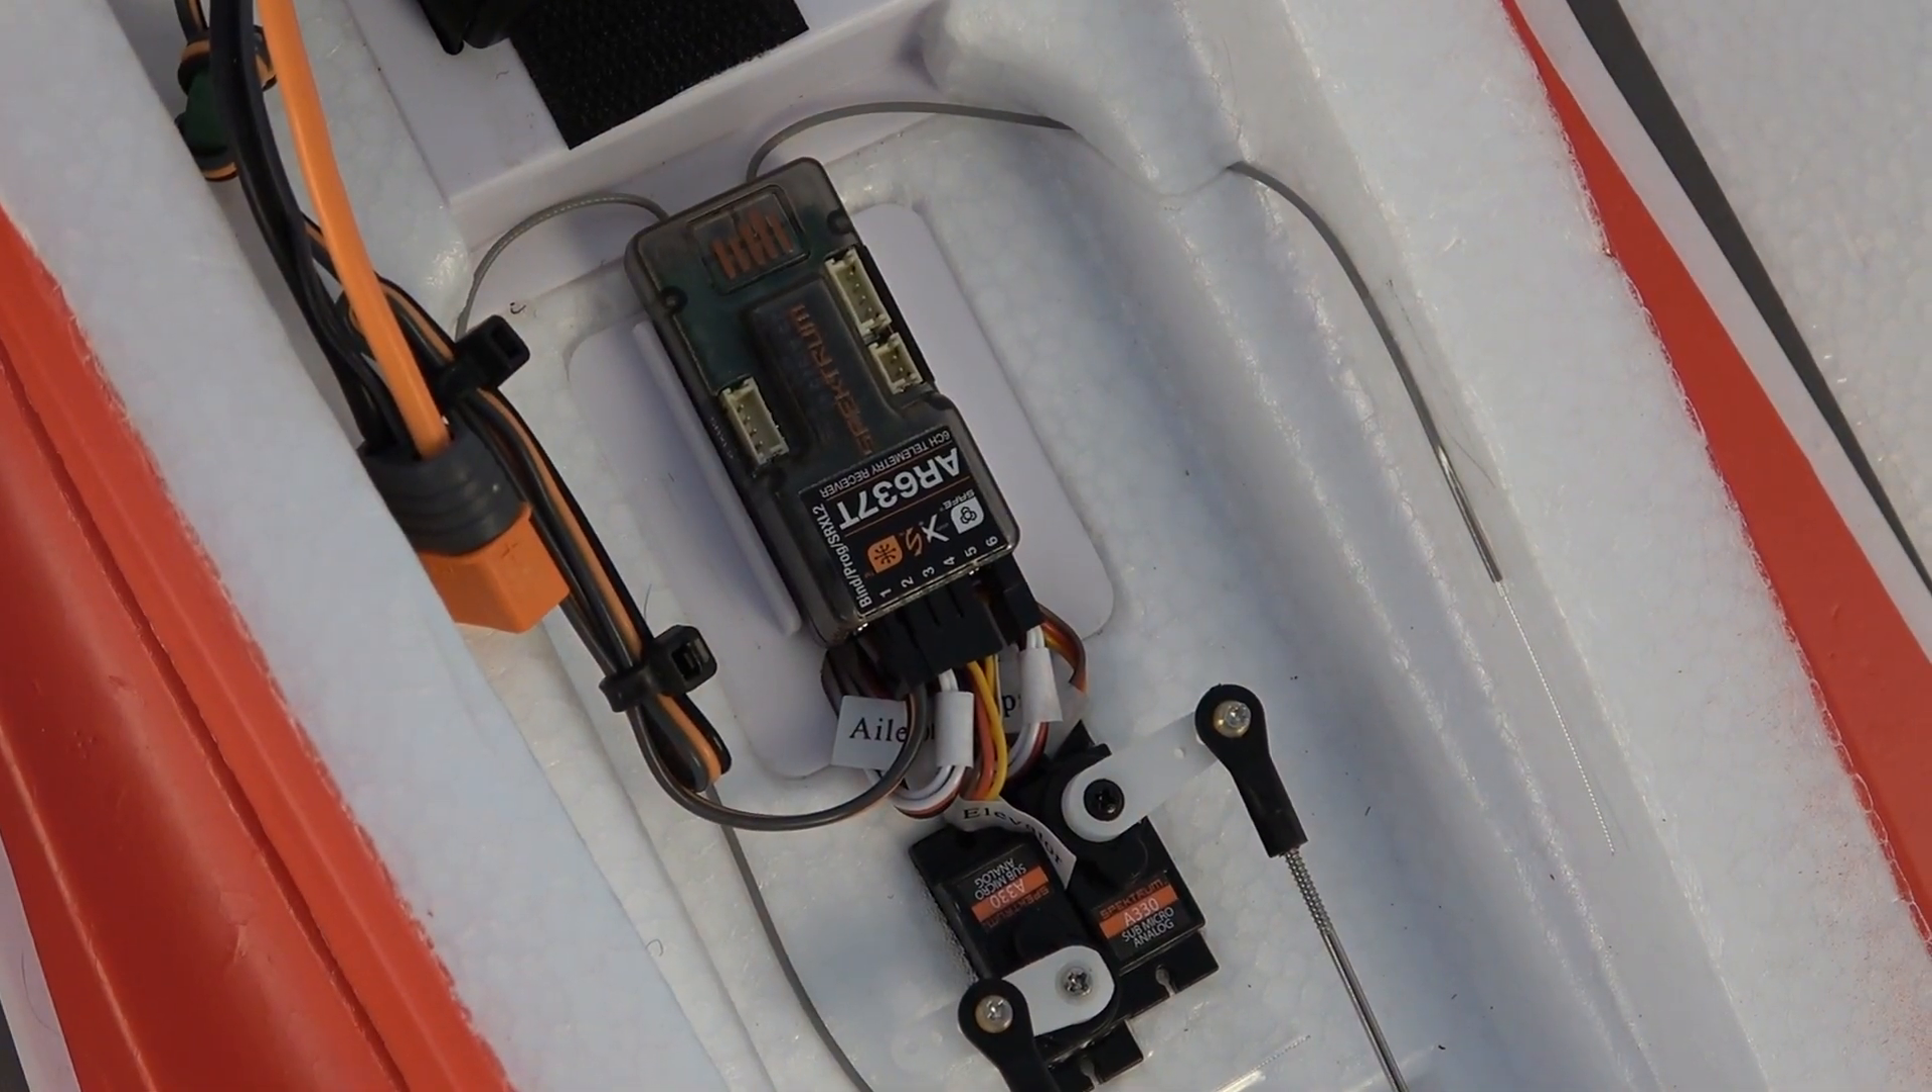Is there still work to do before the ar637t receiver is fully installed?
No.